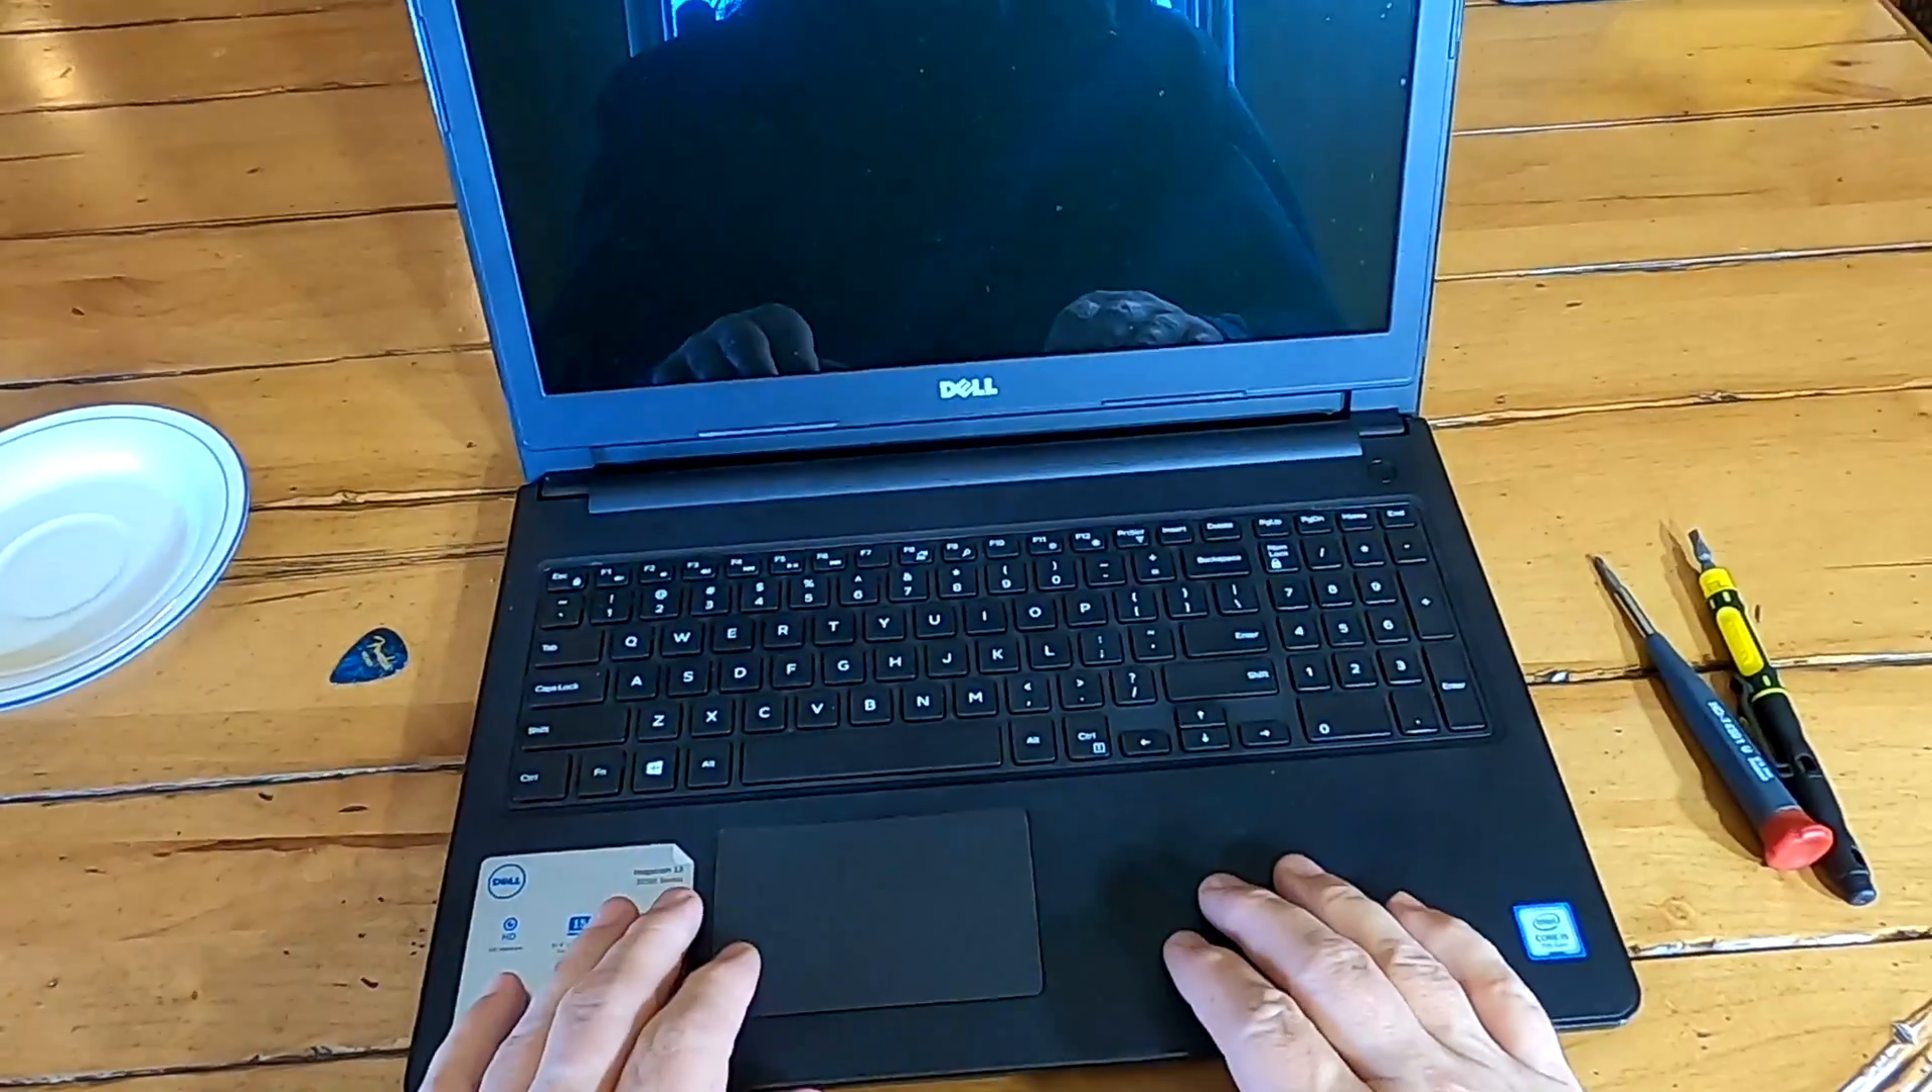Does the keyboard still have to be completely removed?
Yes.